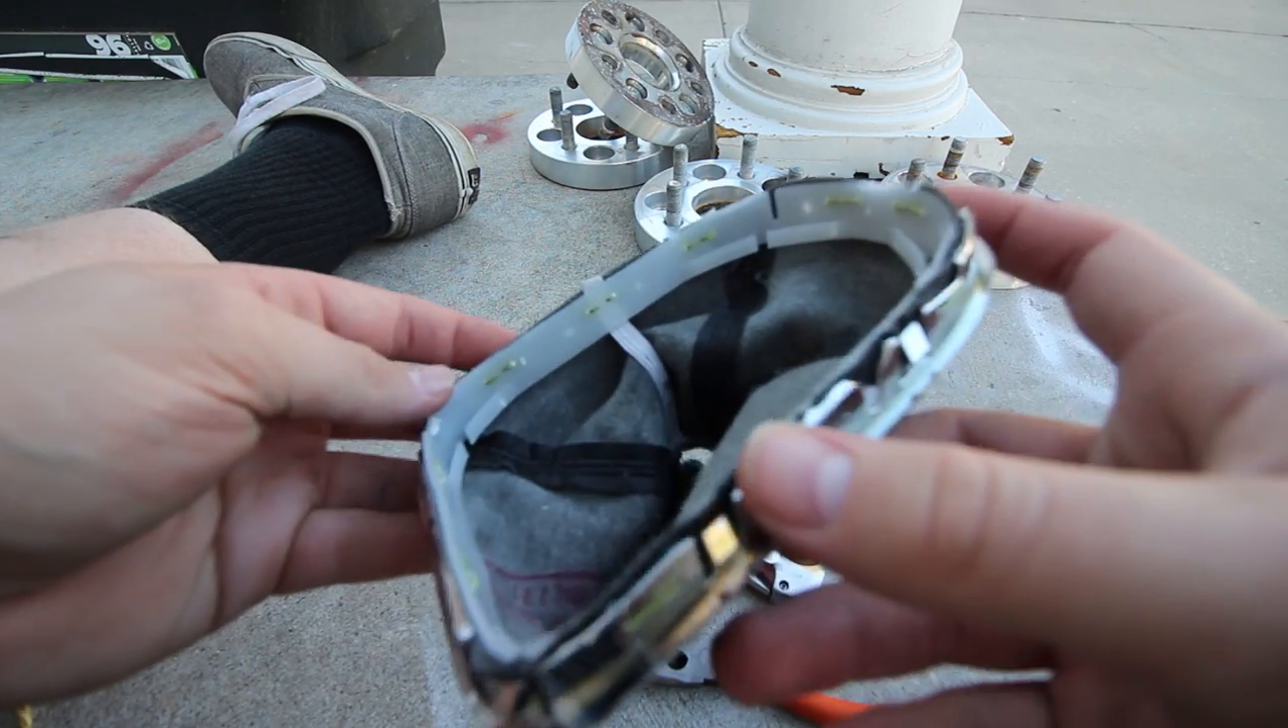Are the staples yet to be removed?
Yes.